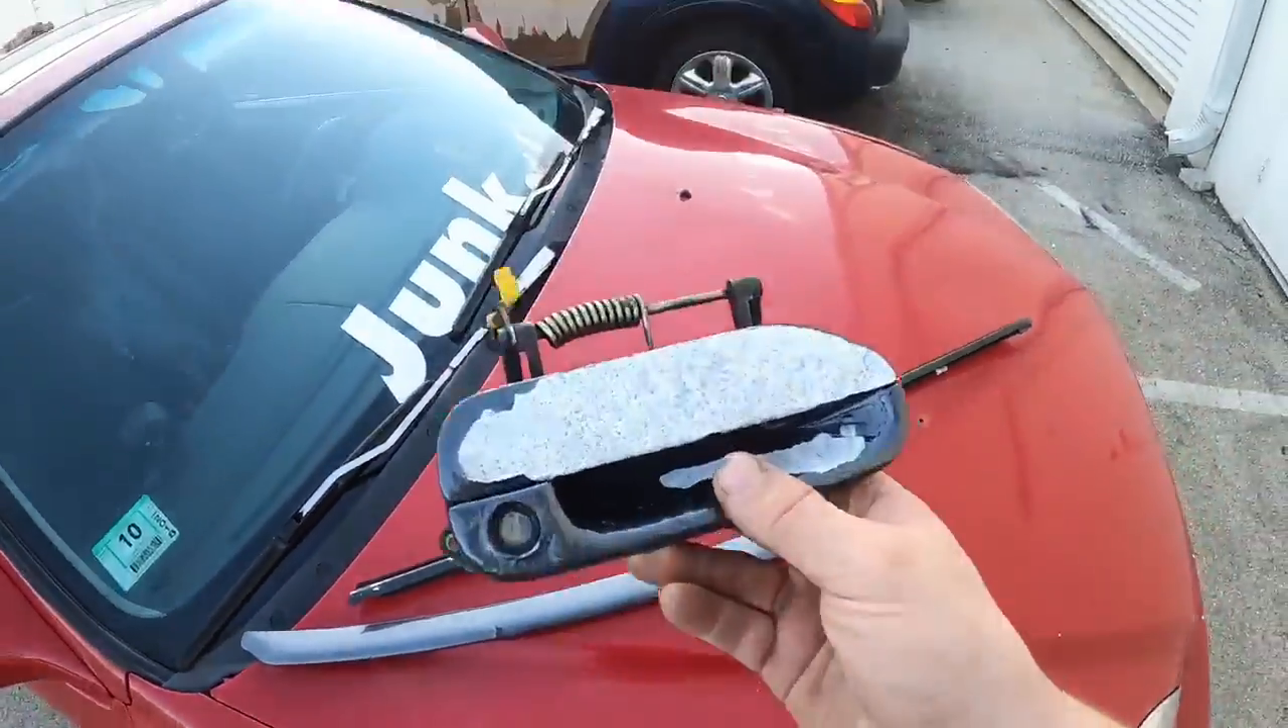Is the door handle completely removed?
Yes.